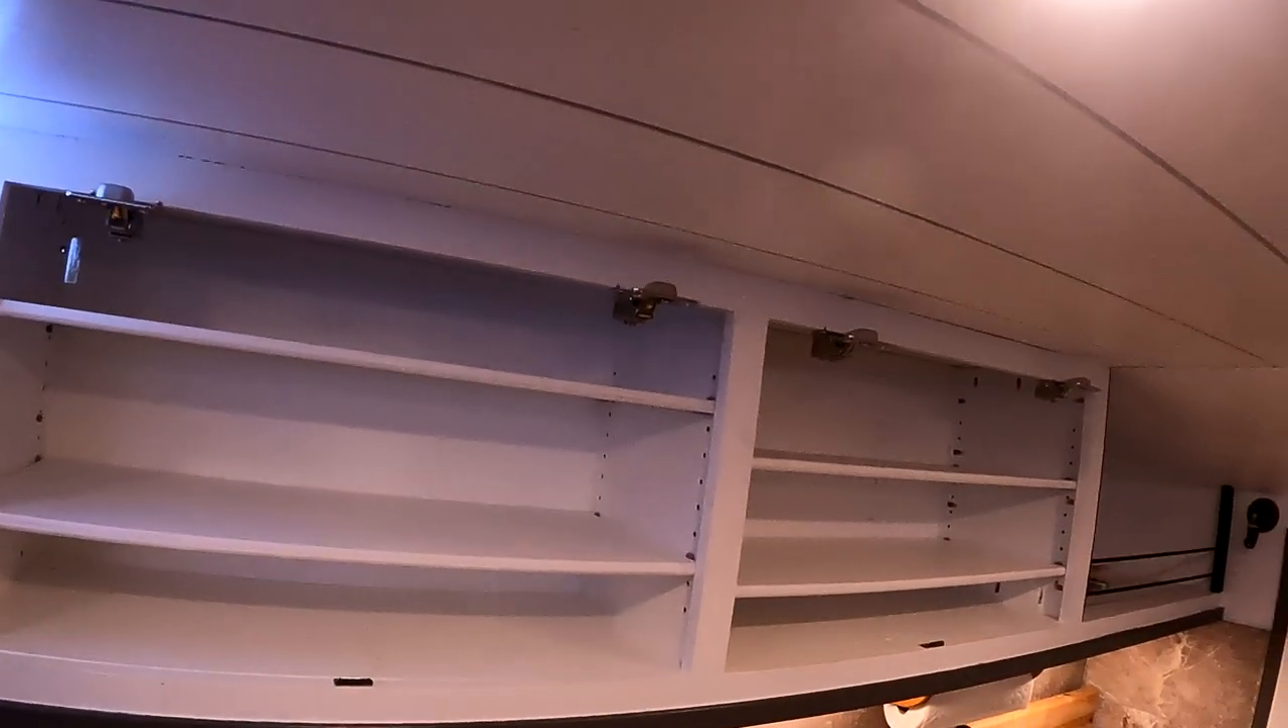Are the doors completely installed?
No.